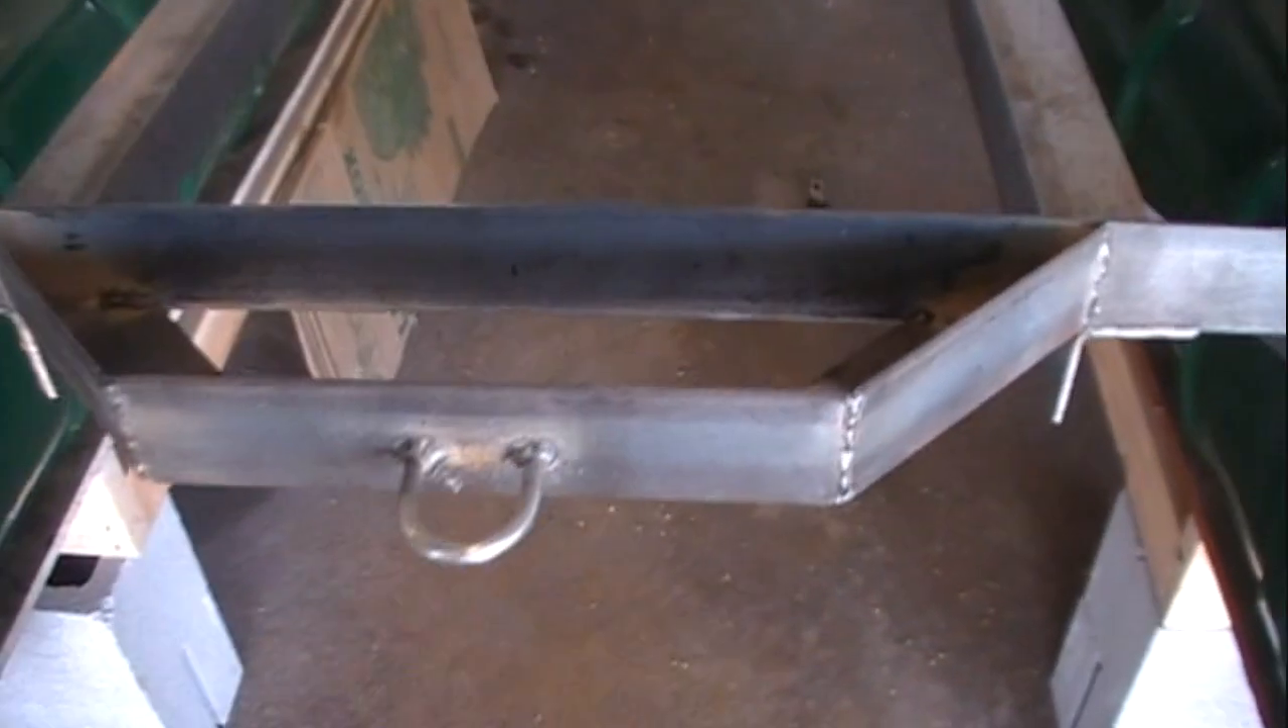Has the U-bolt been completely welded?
Yes.